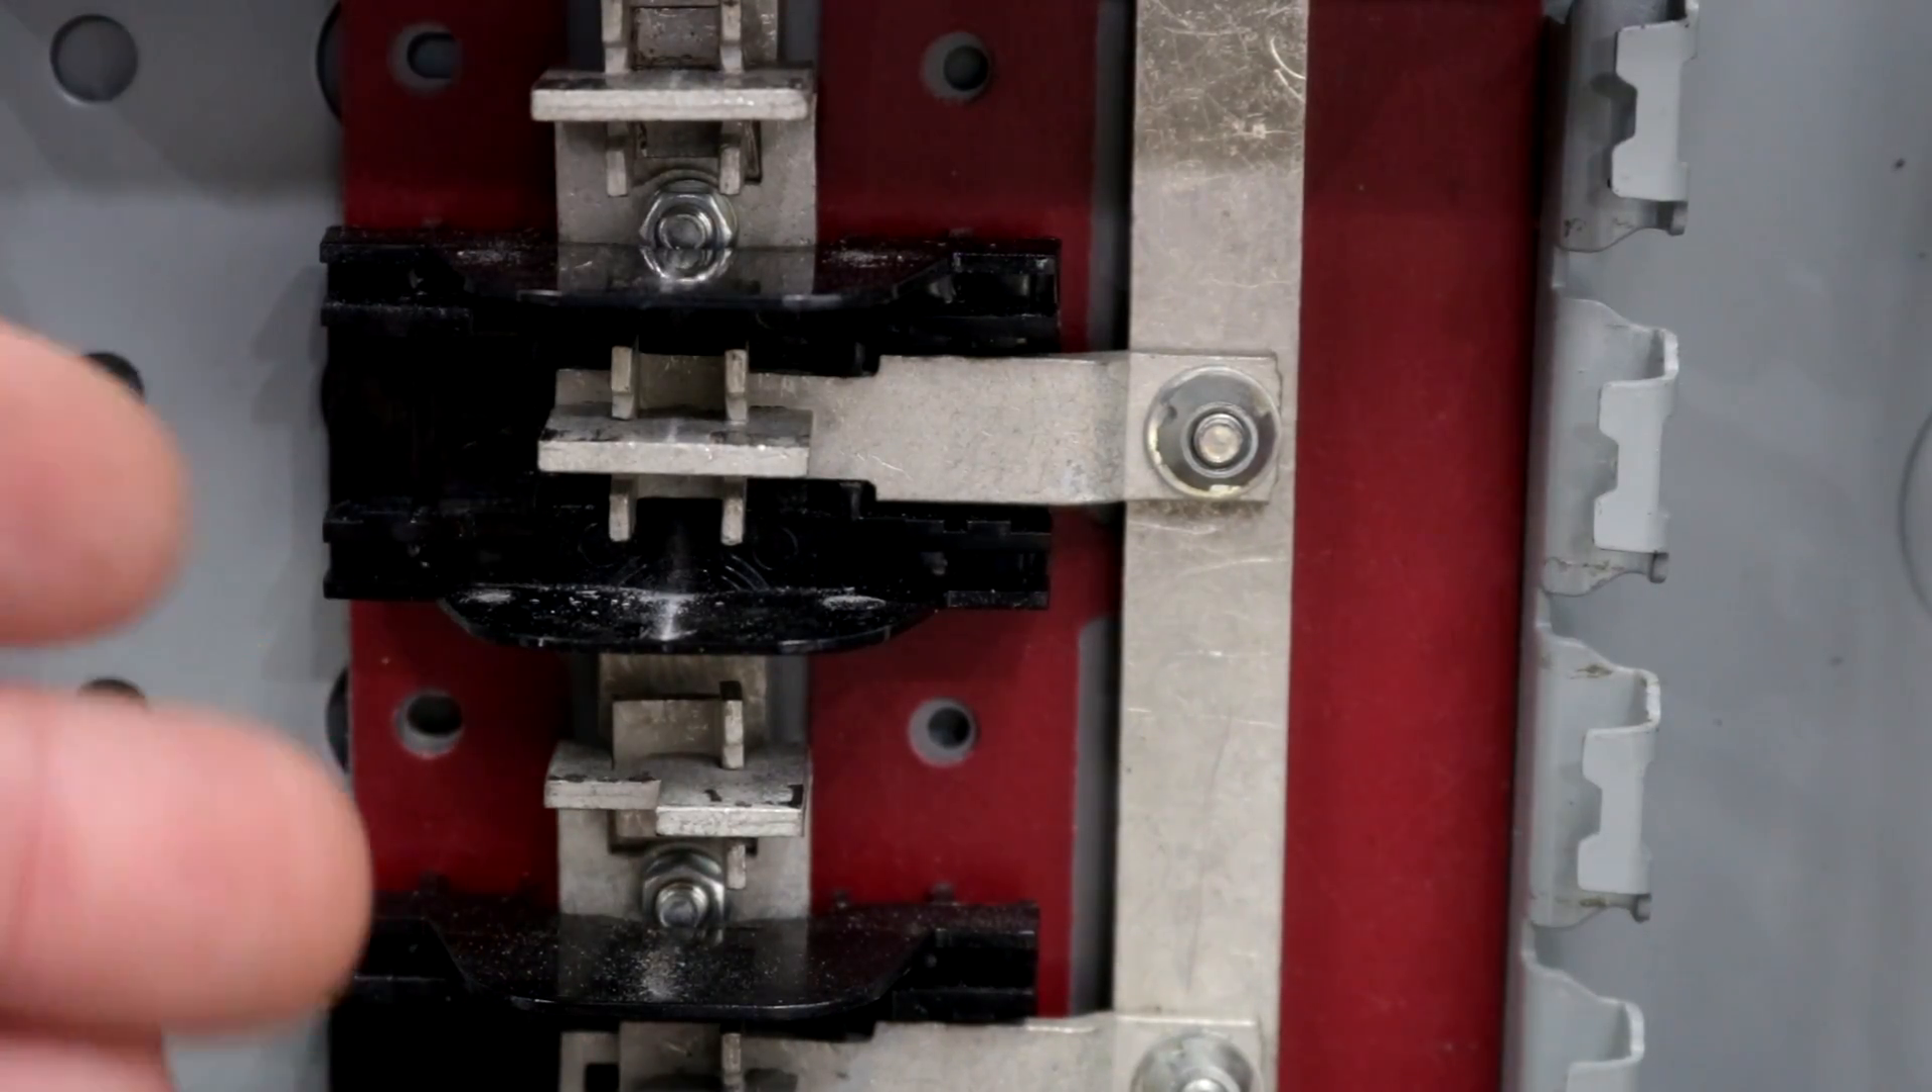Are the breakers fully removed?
Yes.